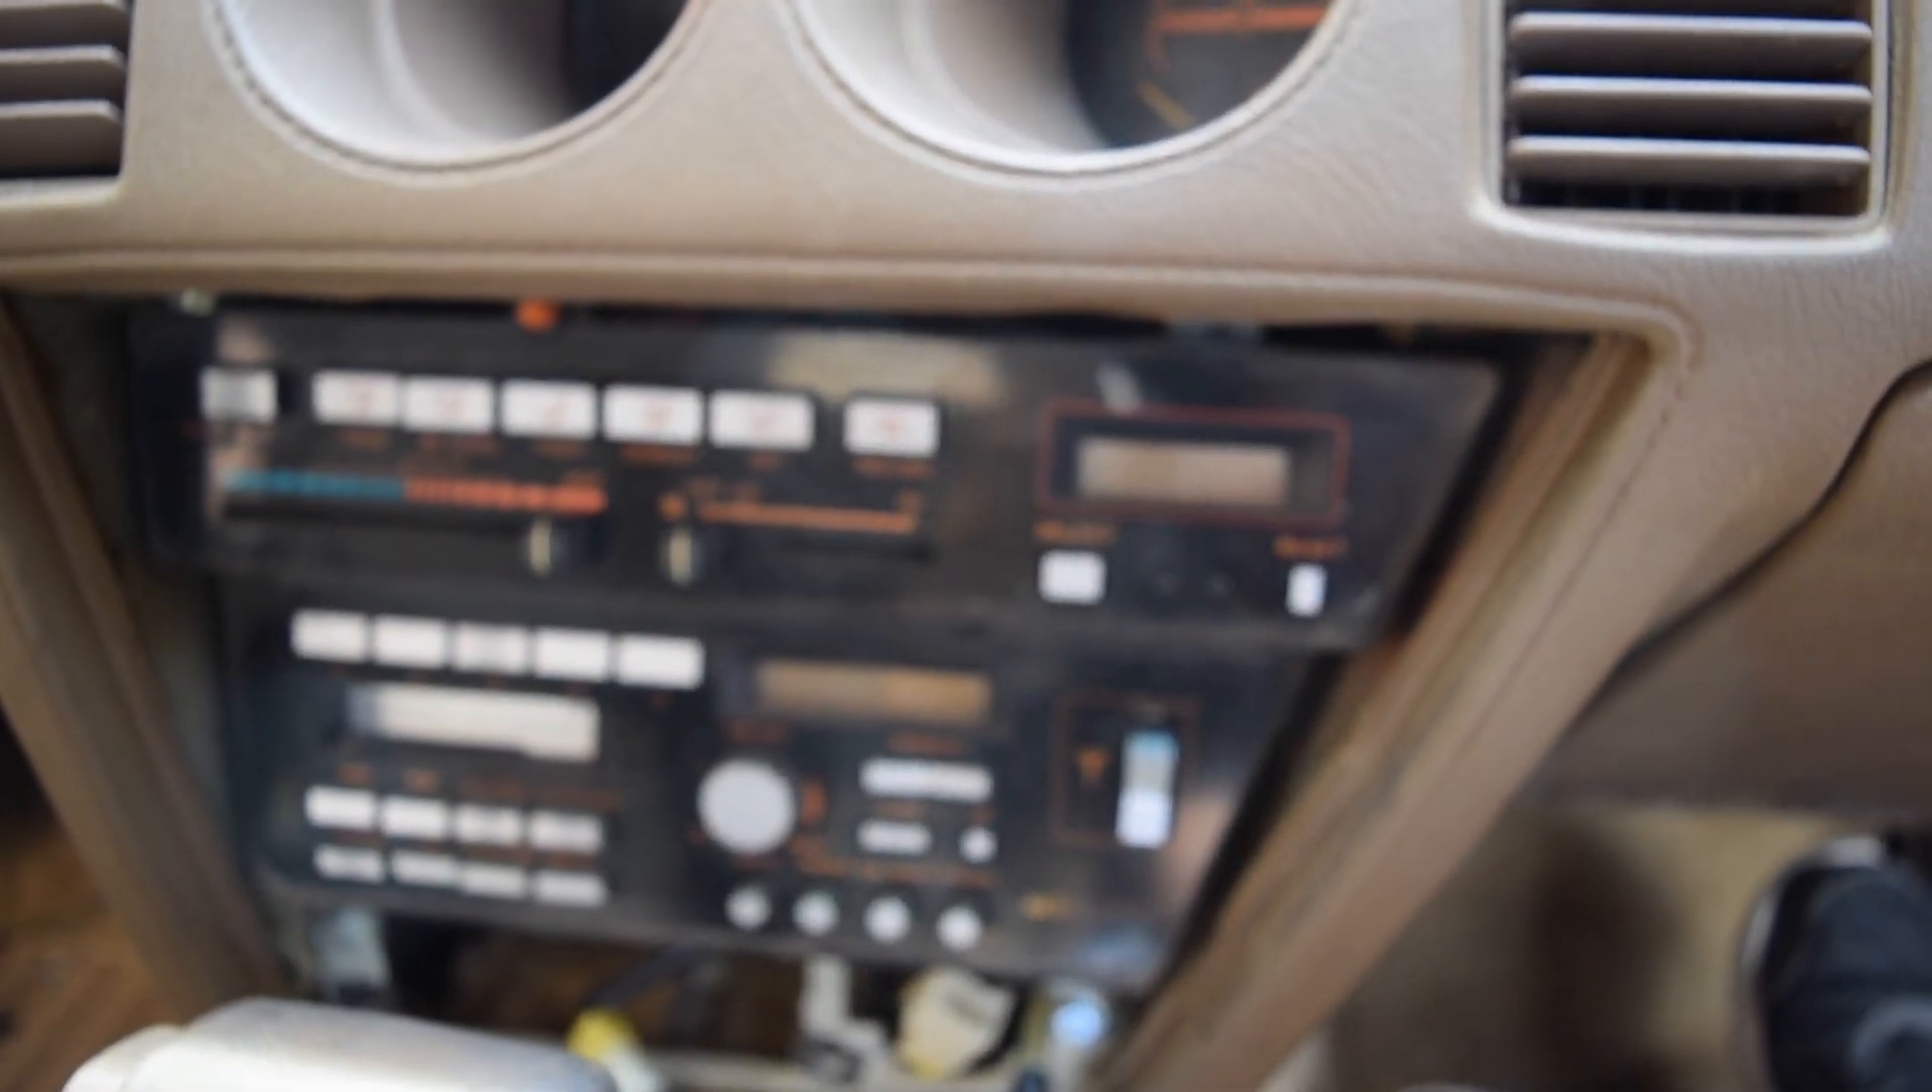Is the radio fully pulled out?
No.